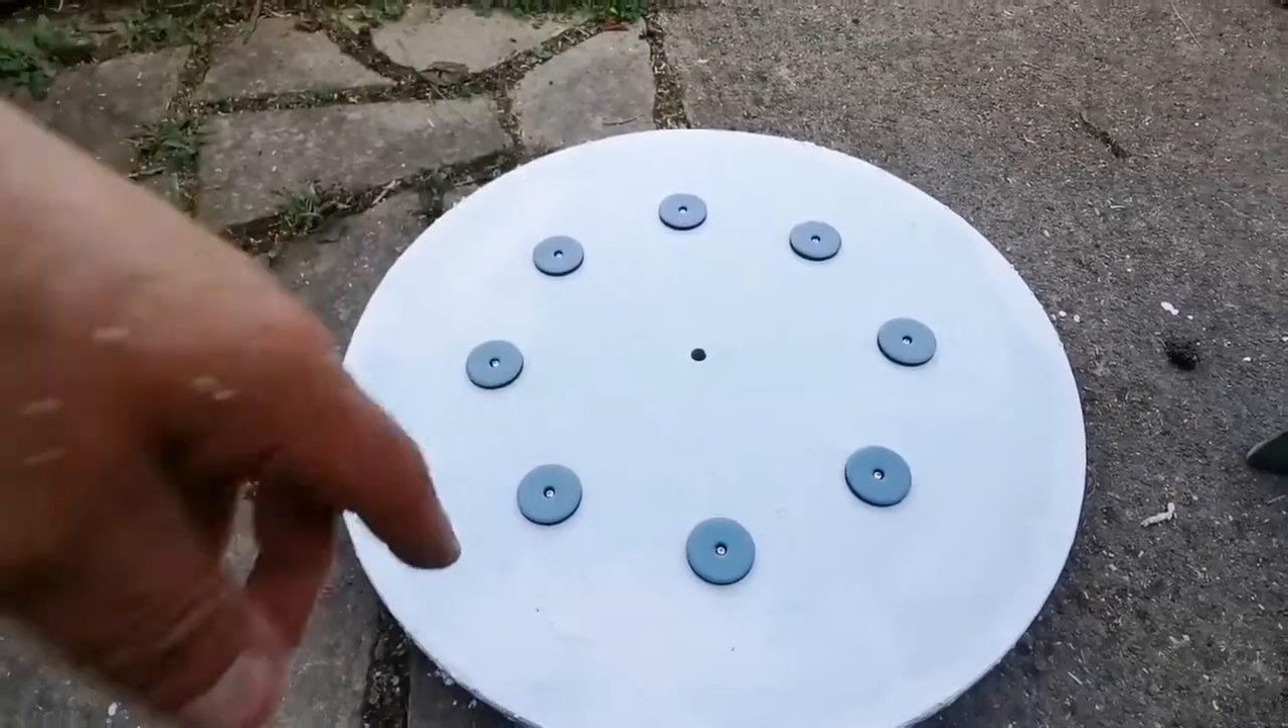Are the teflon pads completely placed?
Yes.